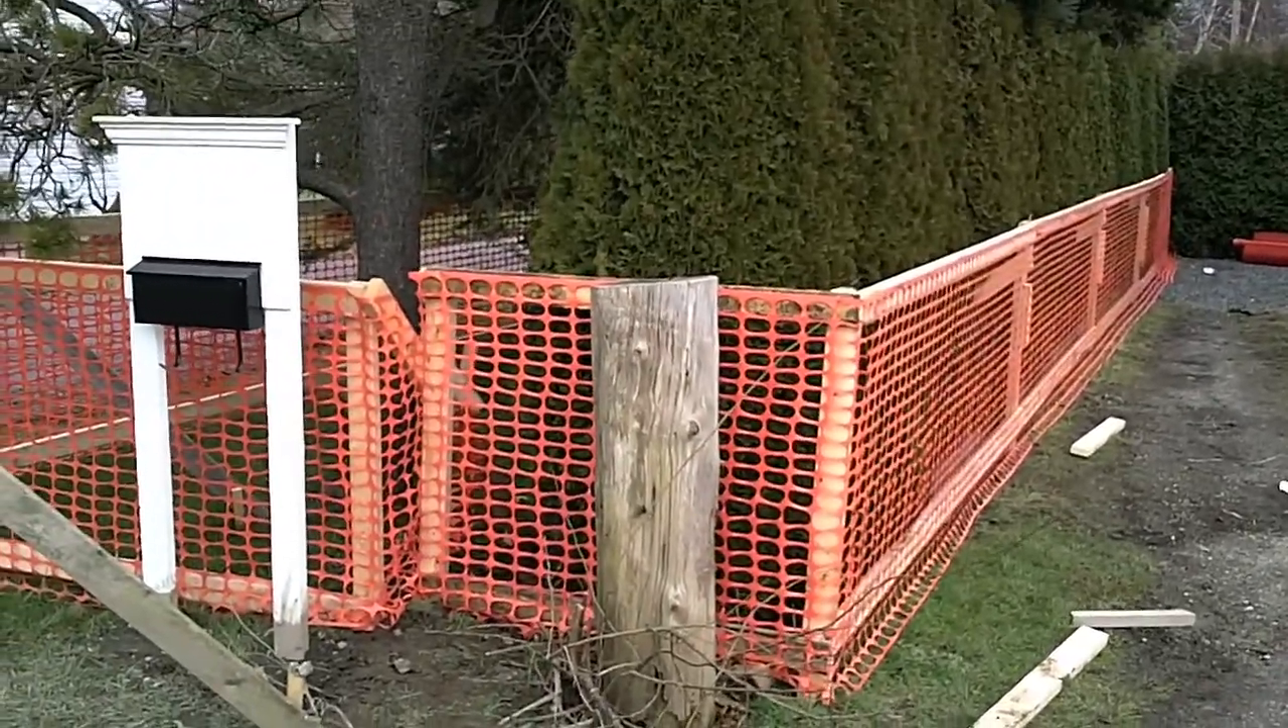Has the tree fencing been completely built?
Yes.